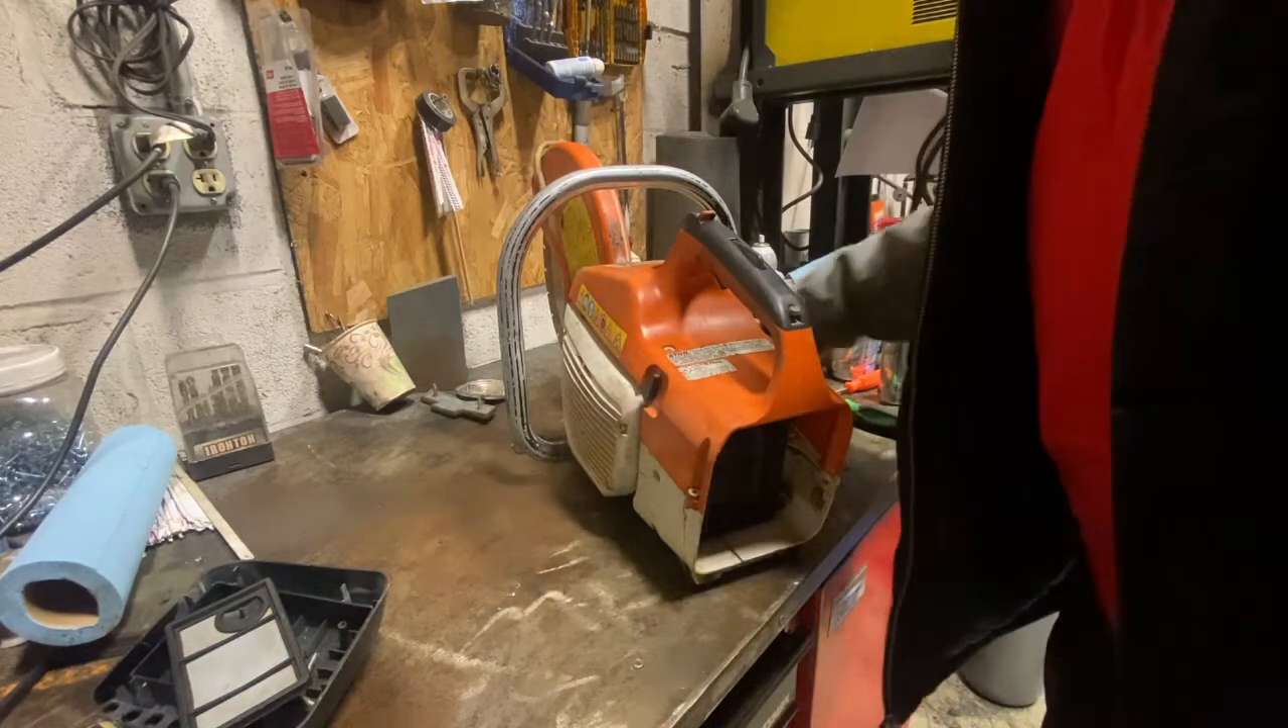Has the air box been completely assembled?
No.